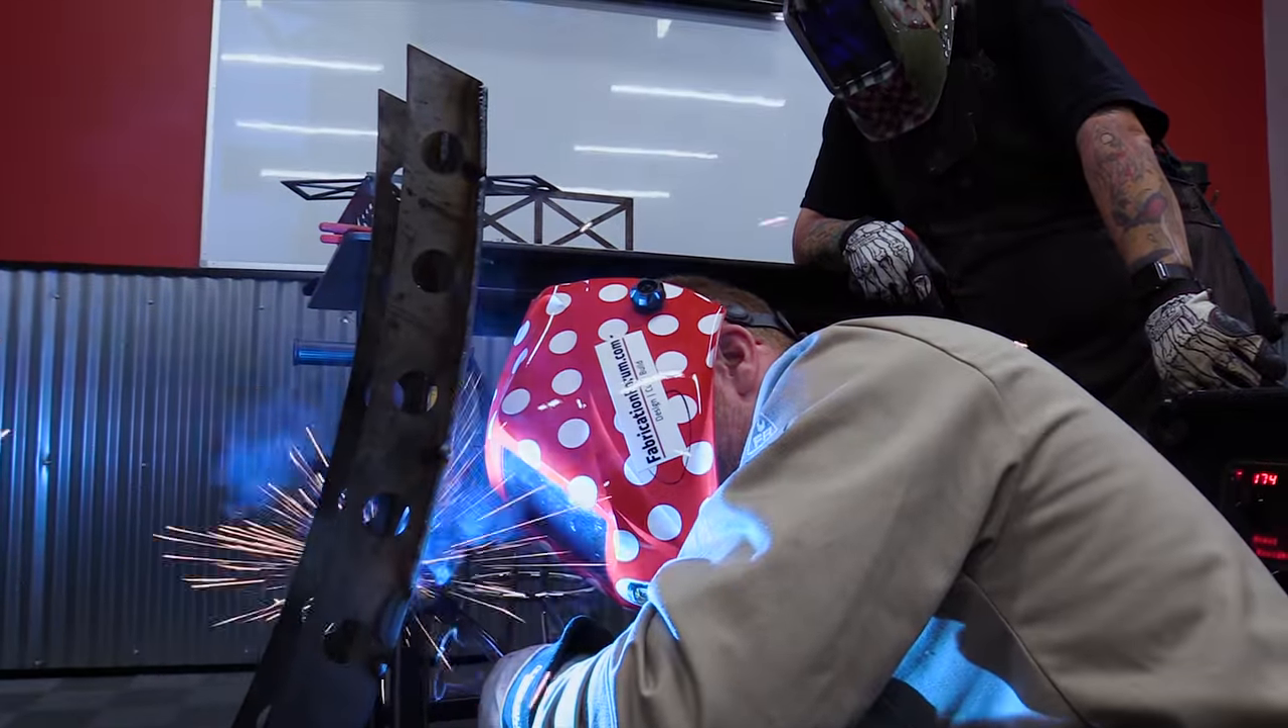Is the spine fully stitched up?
No.